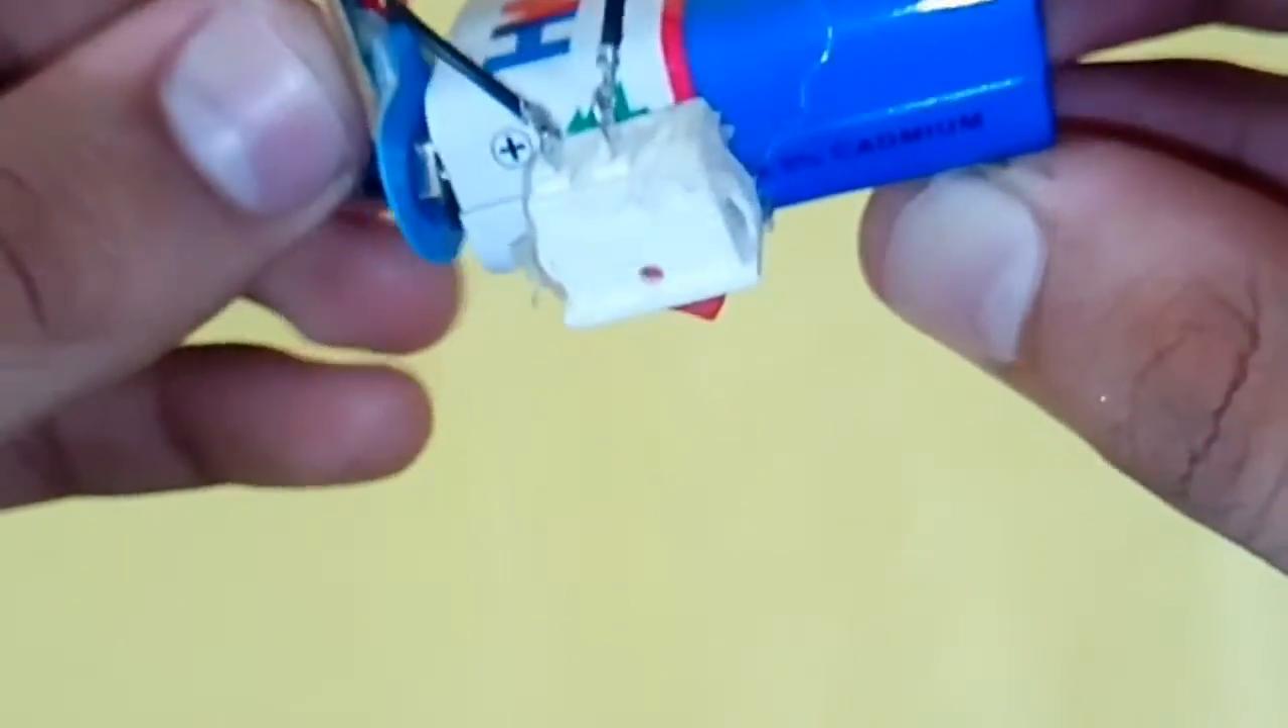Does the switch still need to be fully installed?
No.